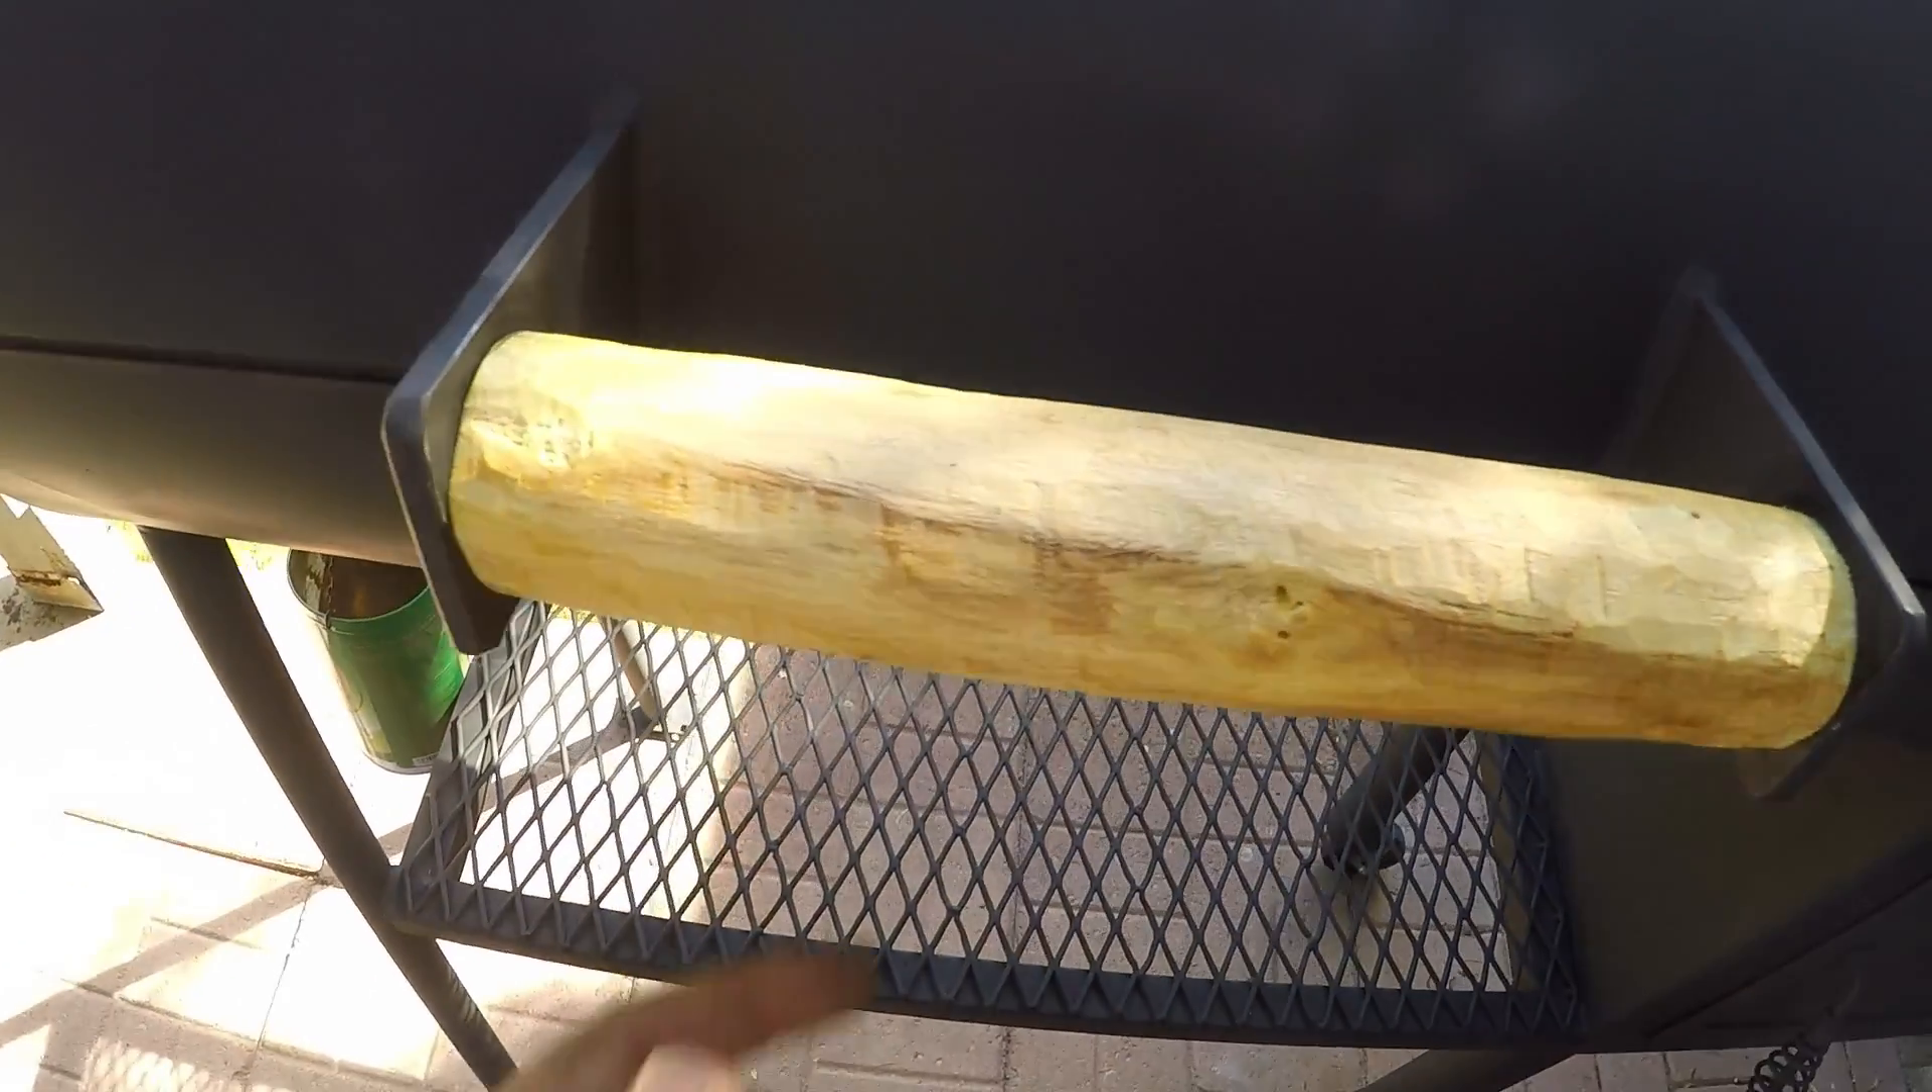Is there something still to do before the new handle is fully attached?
No.